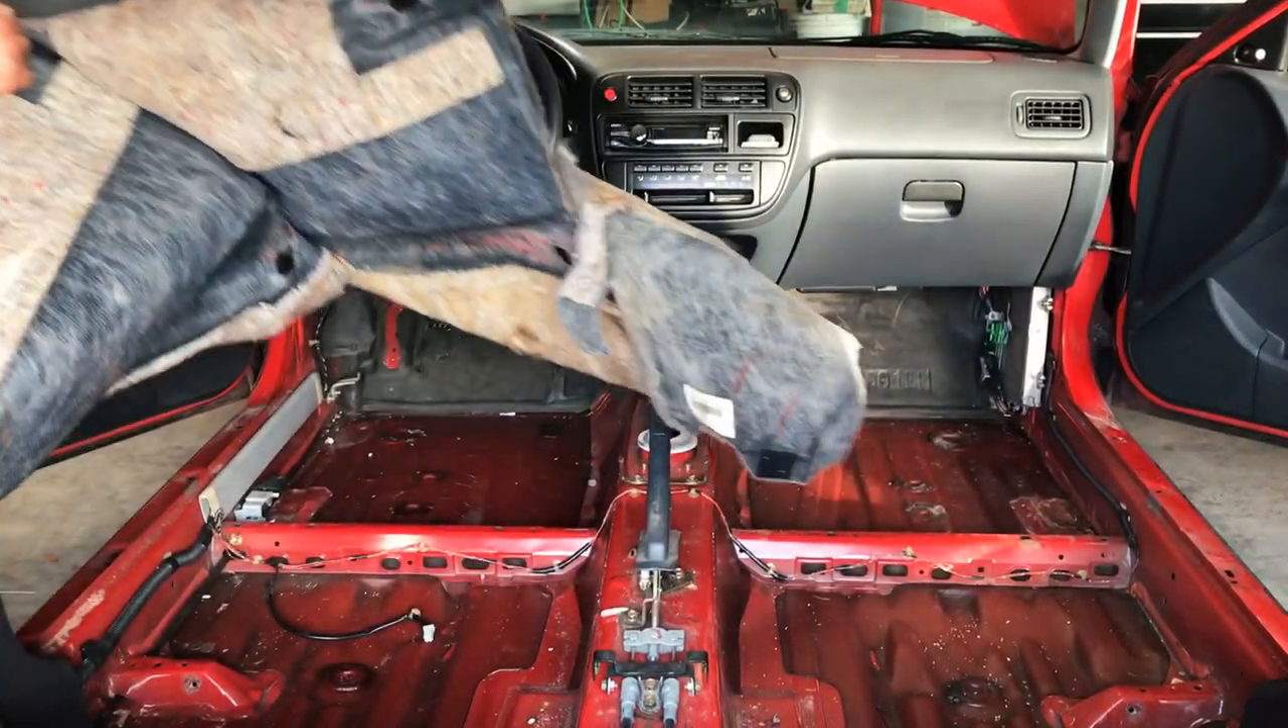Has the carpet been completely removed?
No.